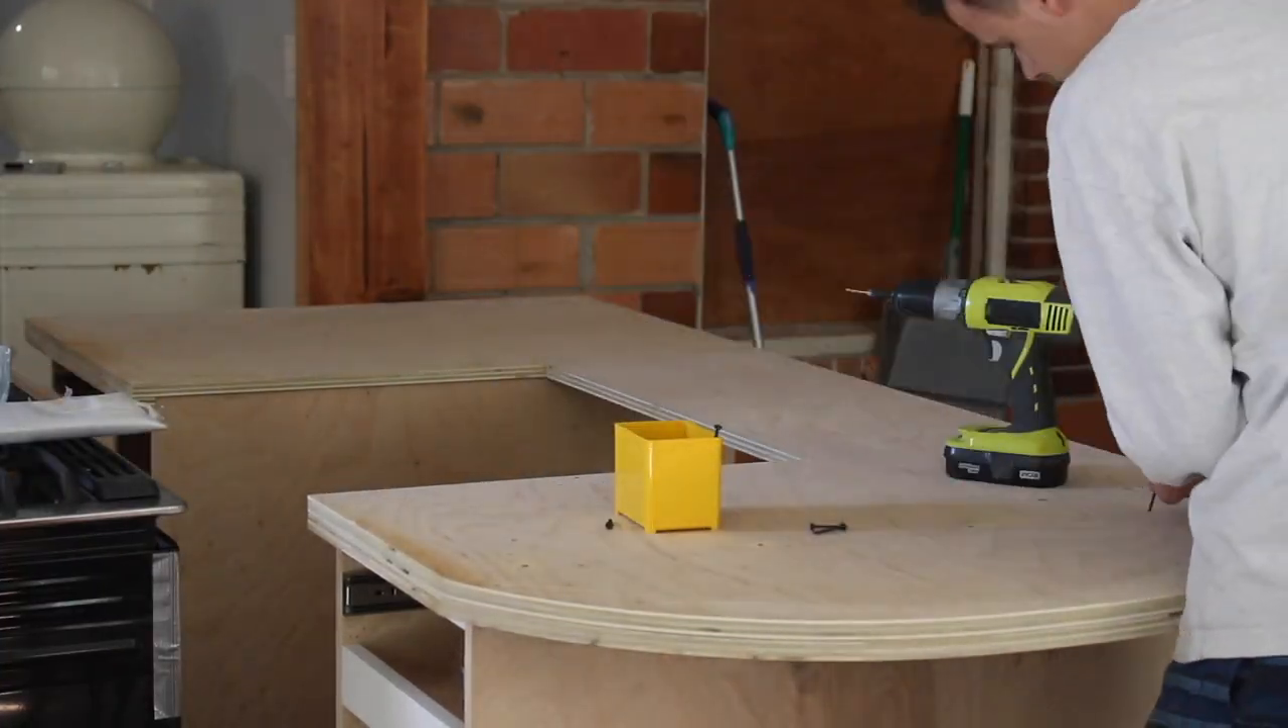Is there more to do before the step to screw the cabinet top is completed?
Yes.